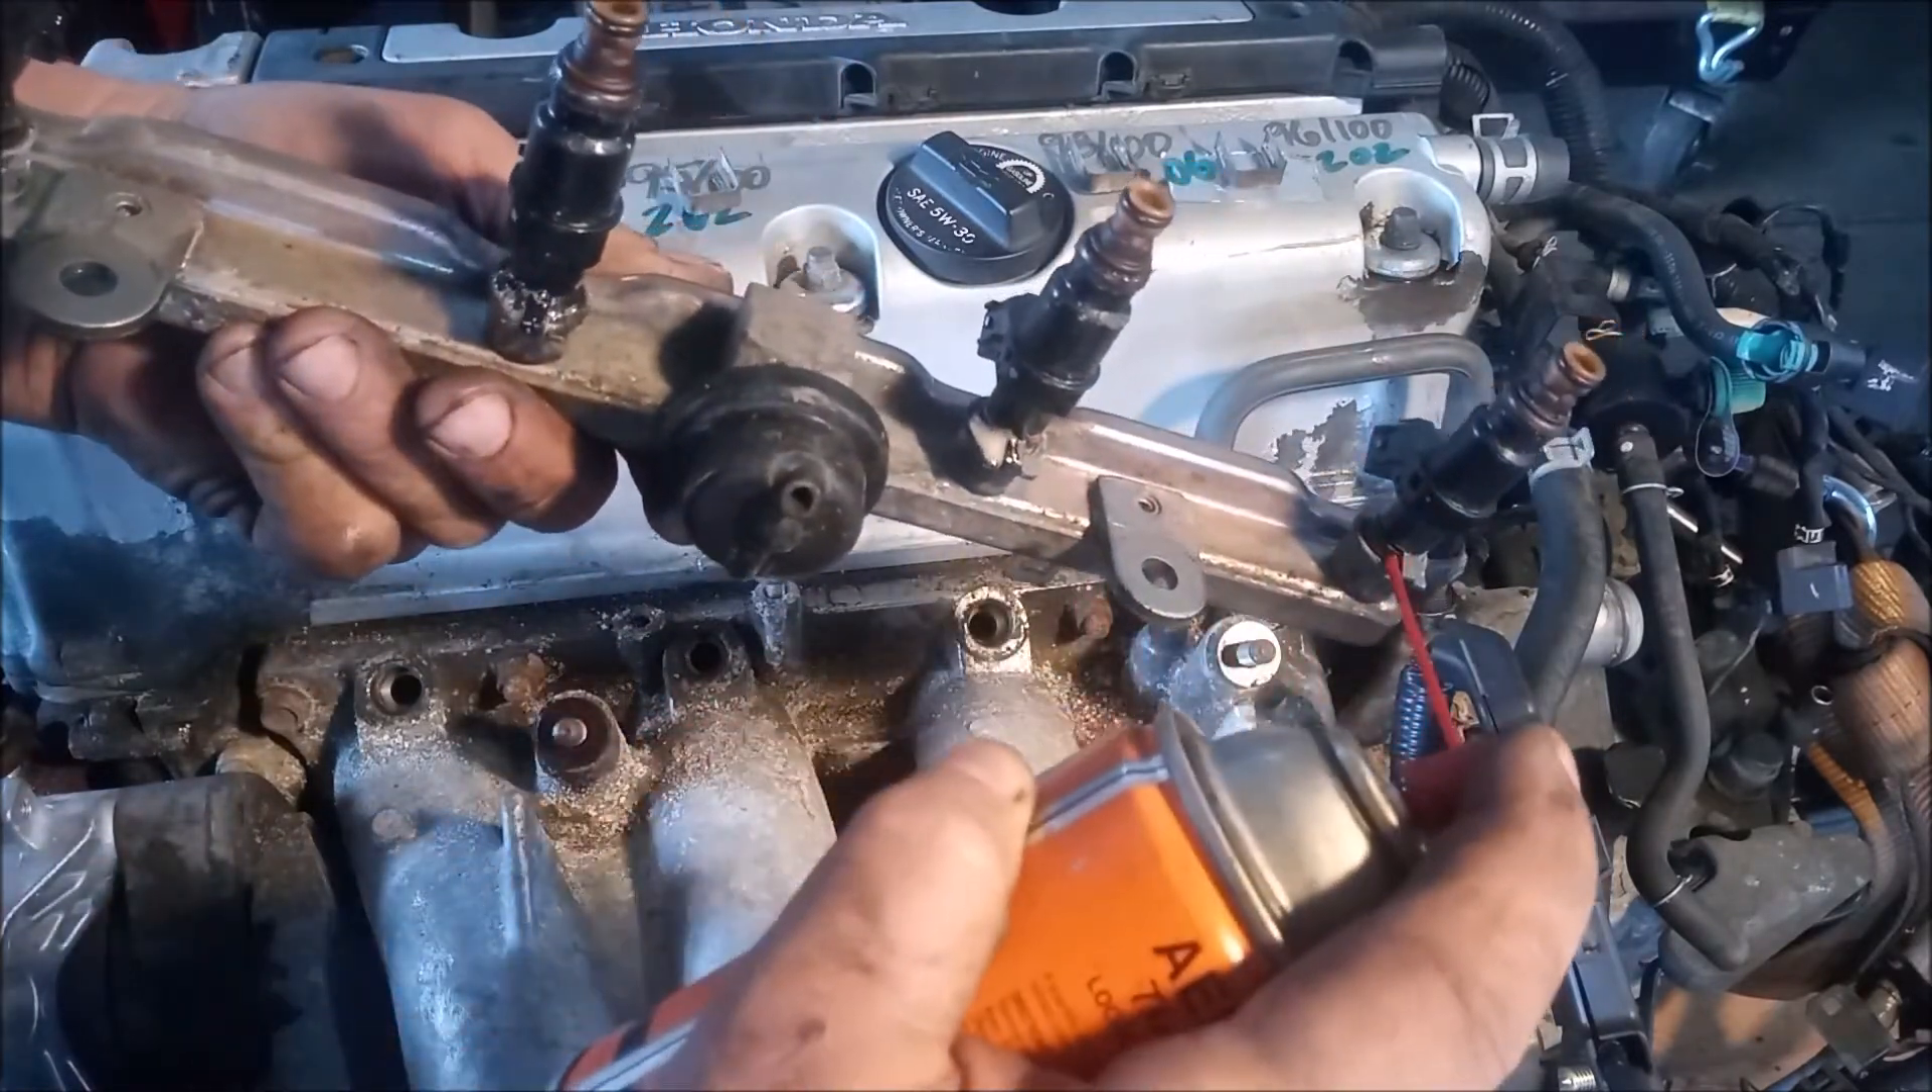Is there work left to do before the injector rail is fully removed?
No.